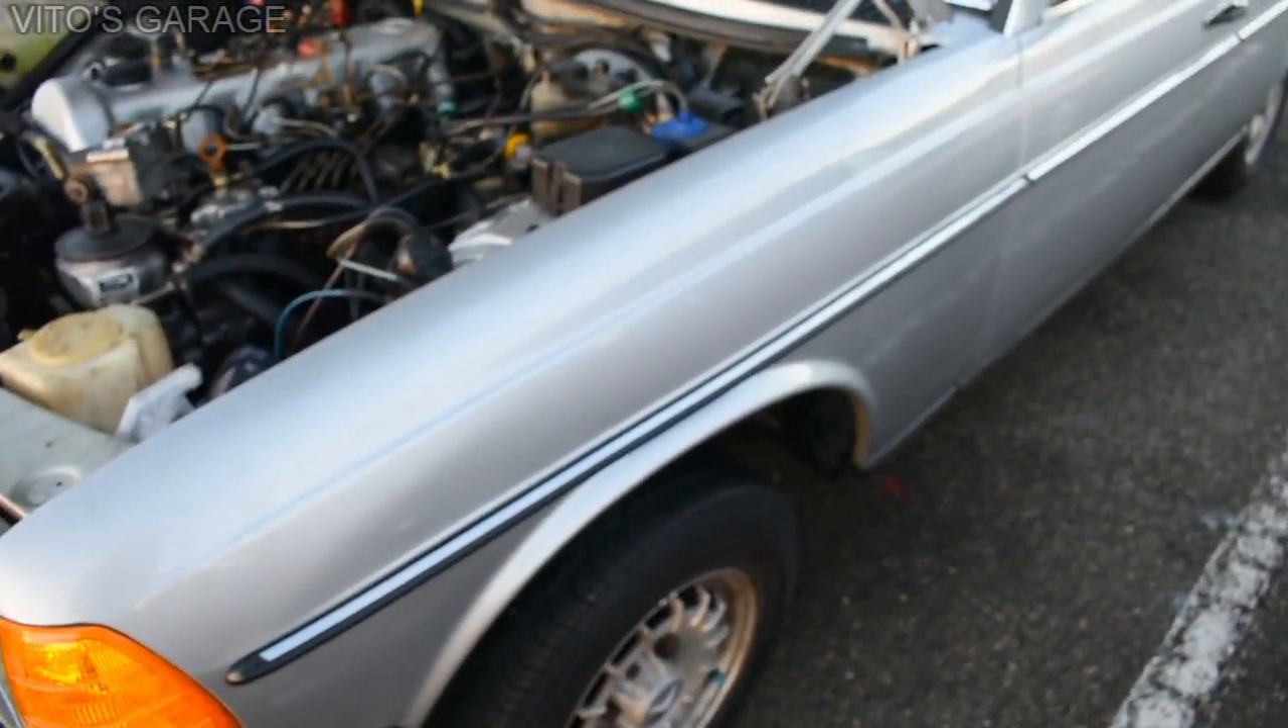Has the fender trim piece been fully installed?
Yes.